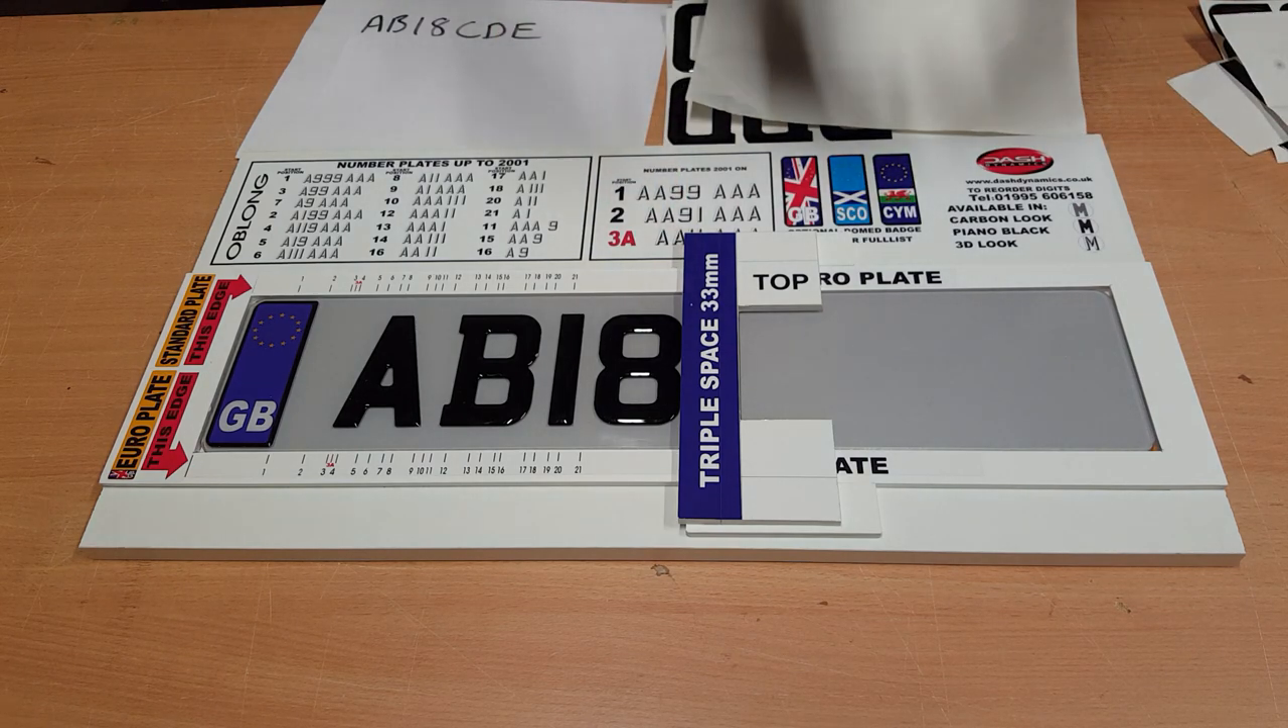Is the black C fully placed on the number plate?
No.